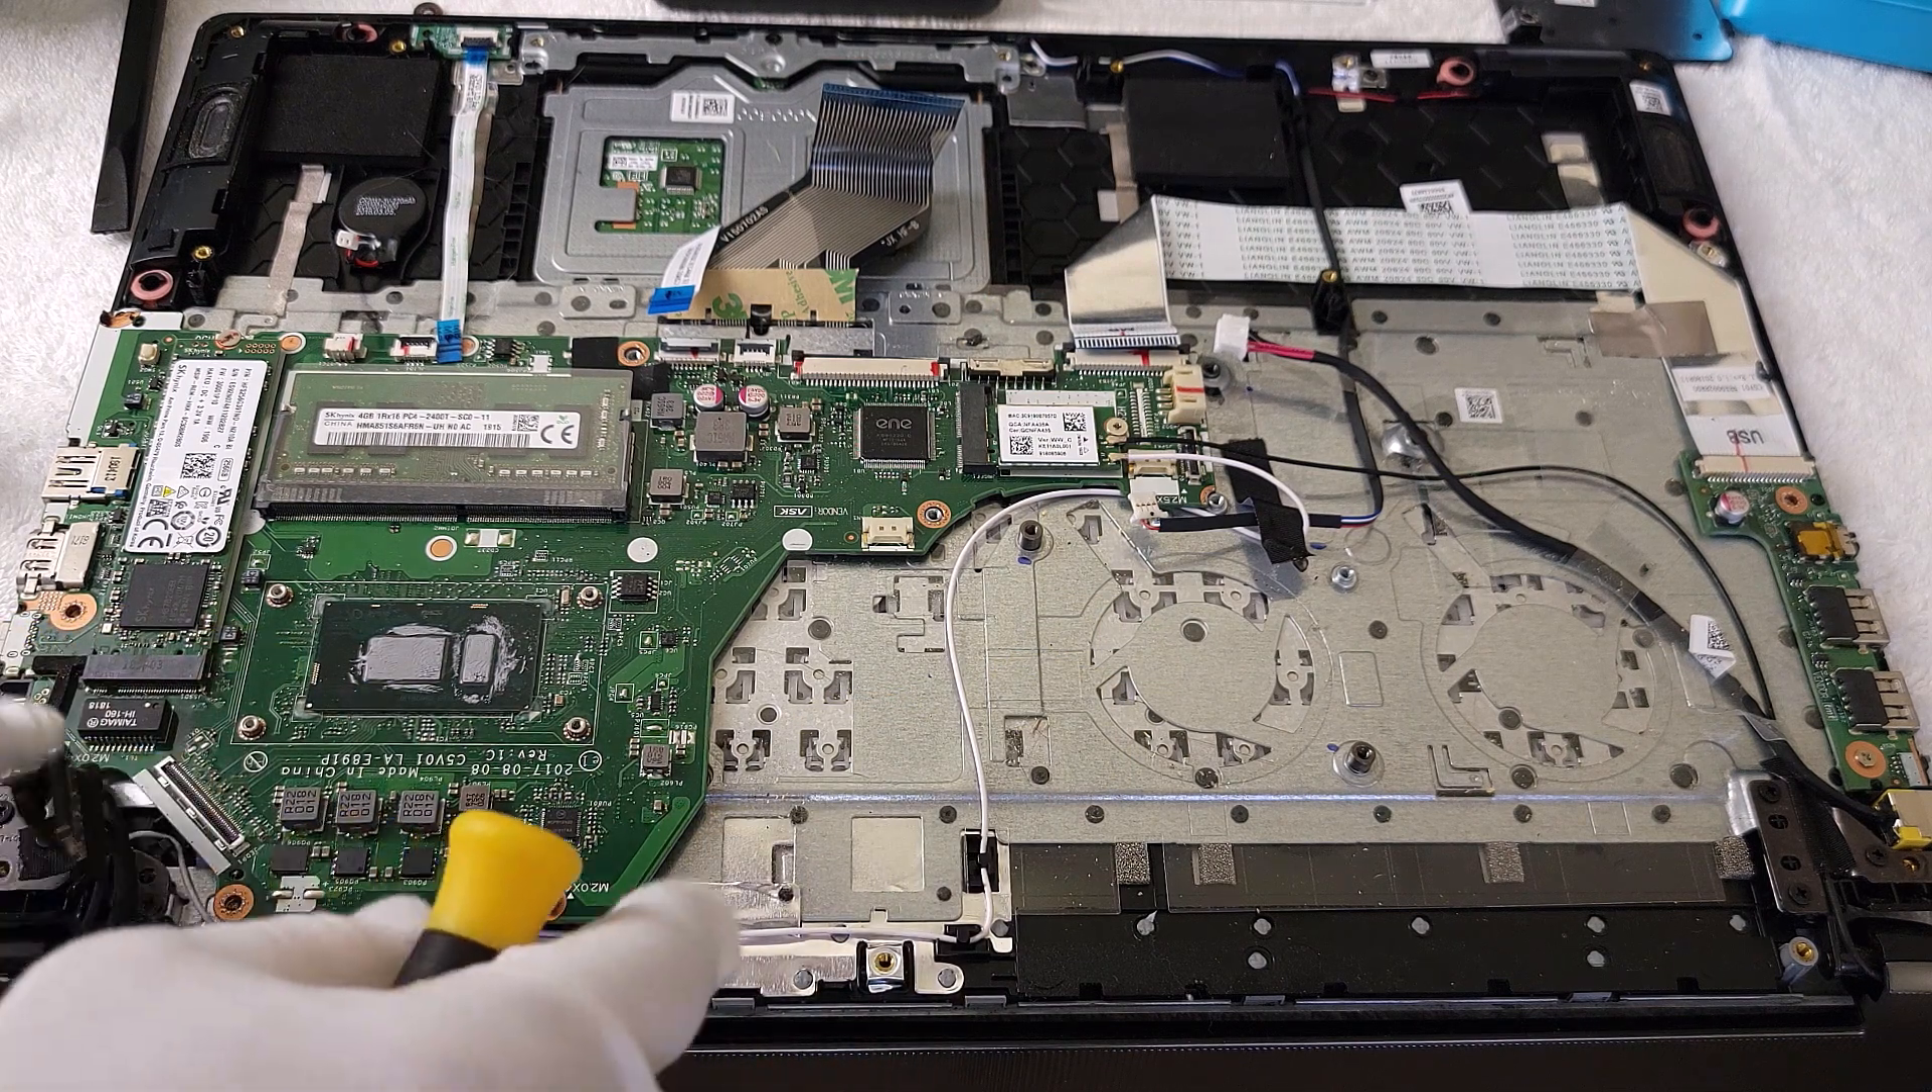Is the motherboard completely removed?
No.